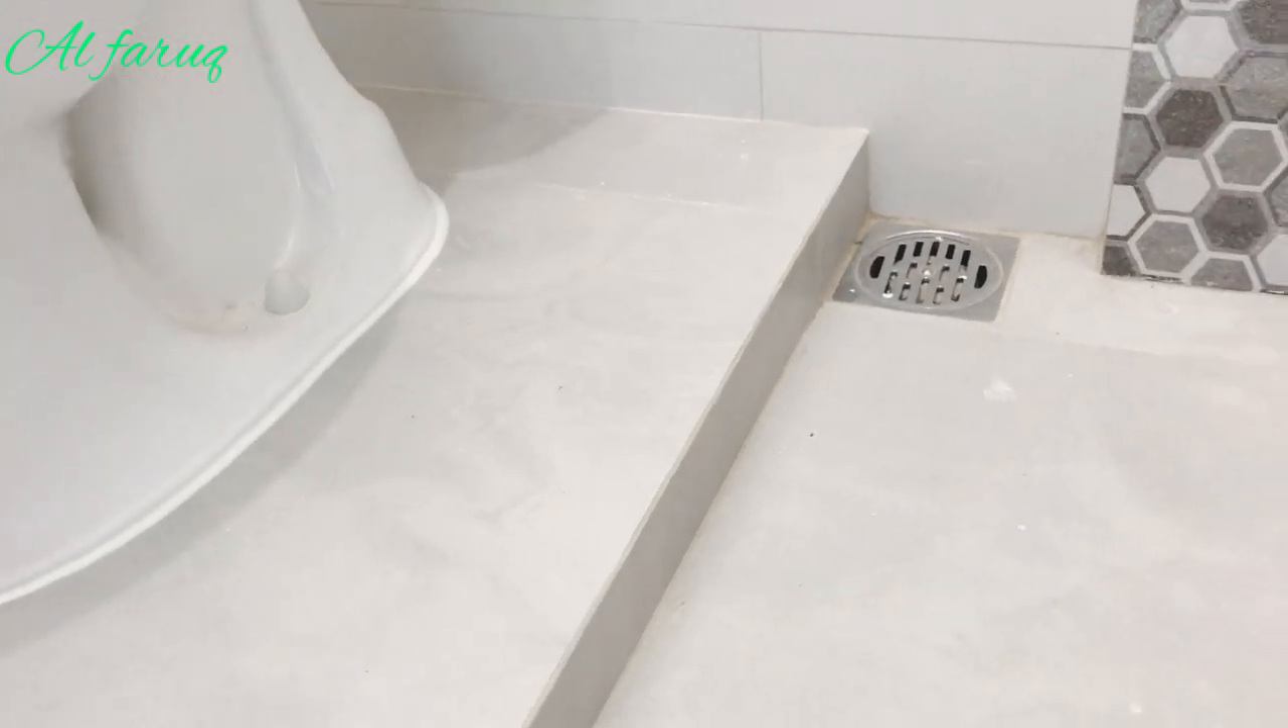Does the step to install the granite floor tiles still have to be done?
No.